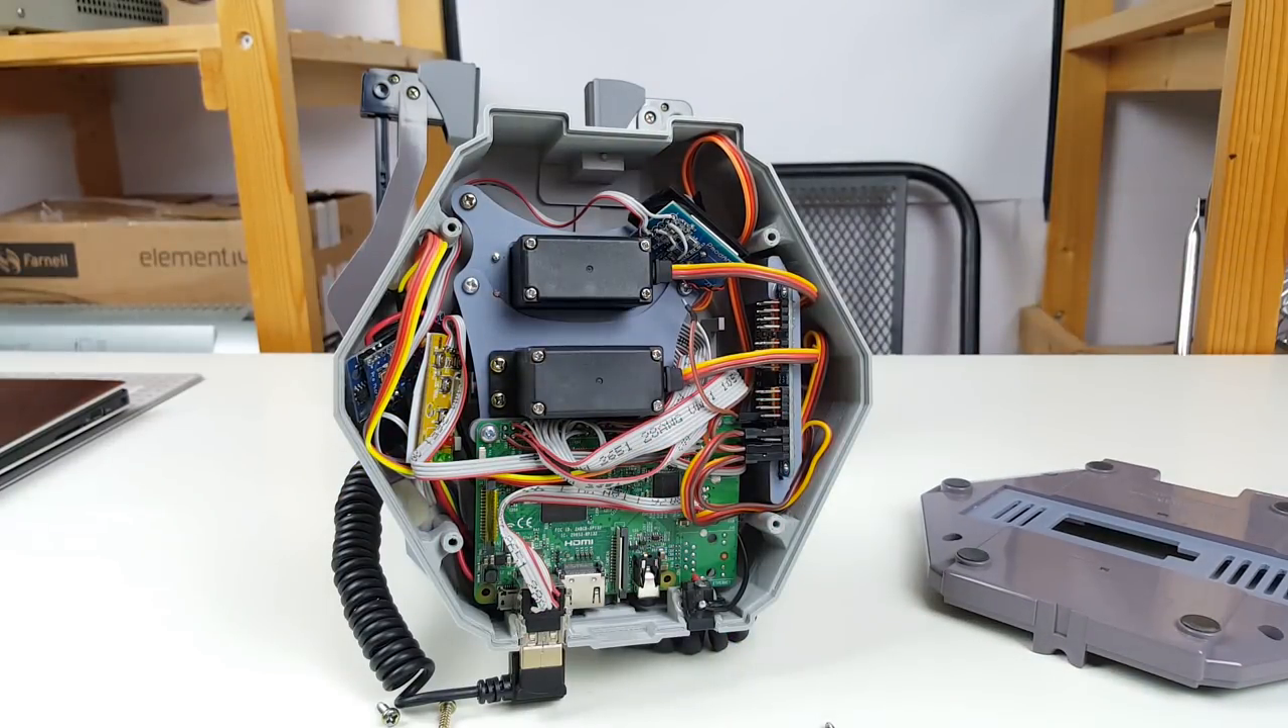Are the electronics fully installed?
Yes.